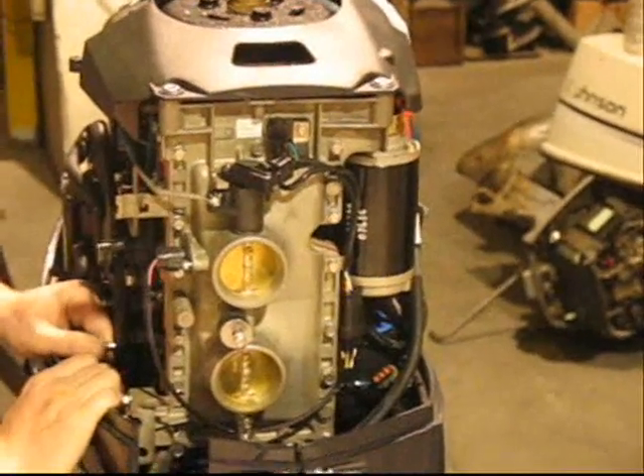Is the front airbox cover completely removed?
Yes.